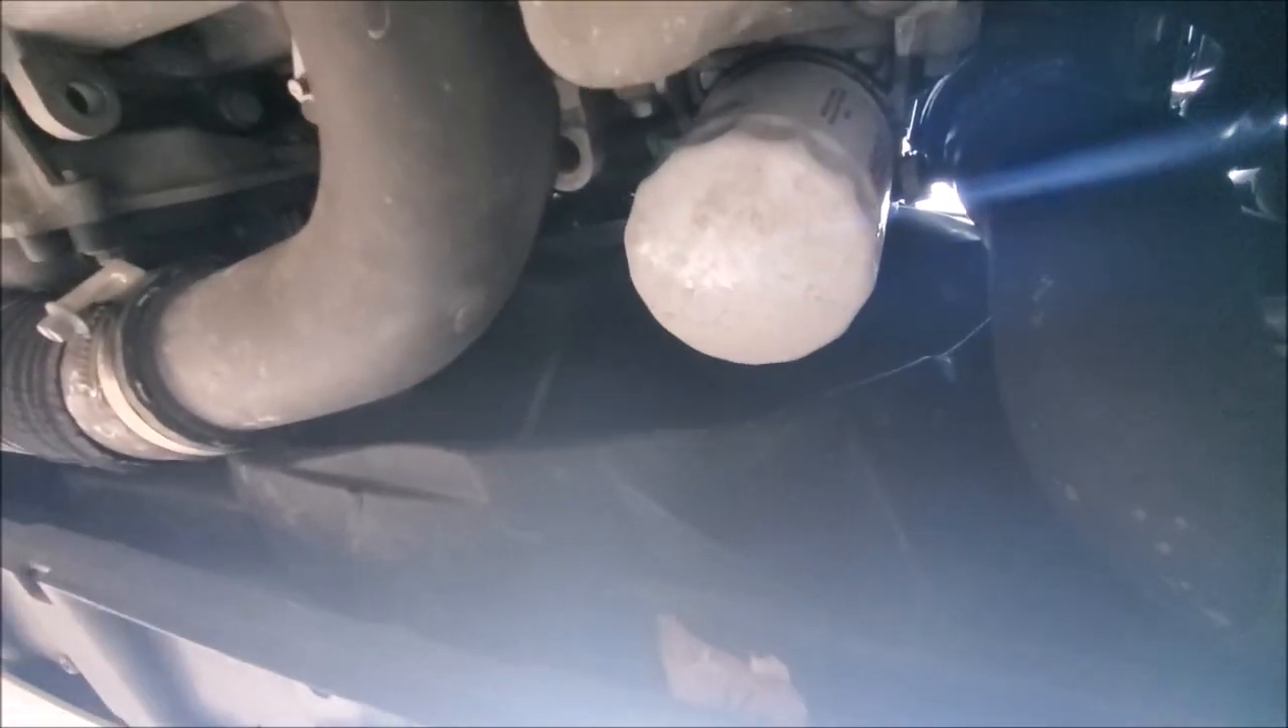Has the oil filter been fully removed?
No.